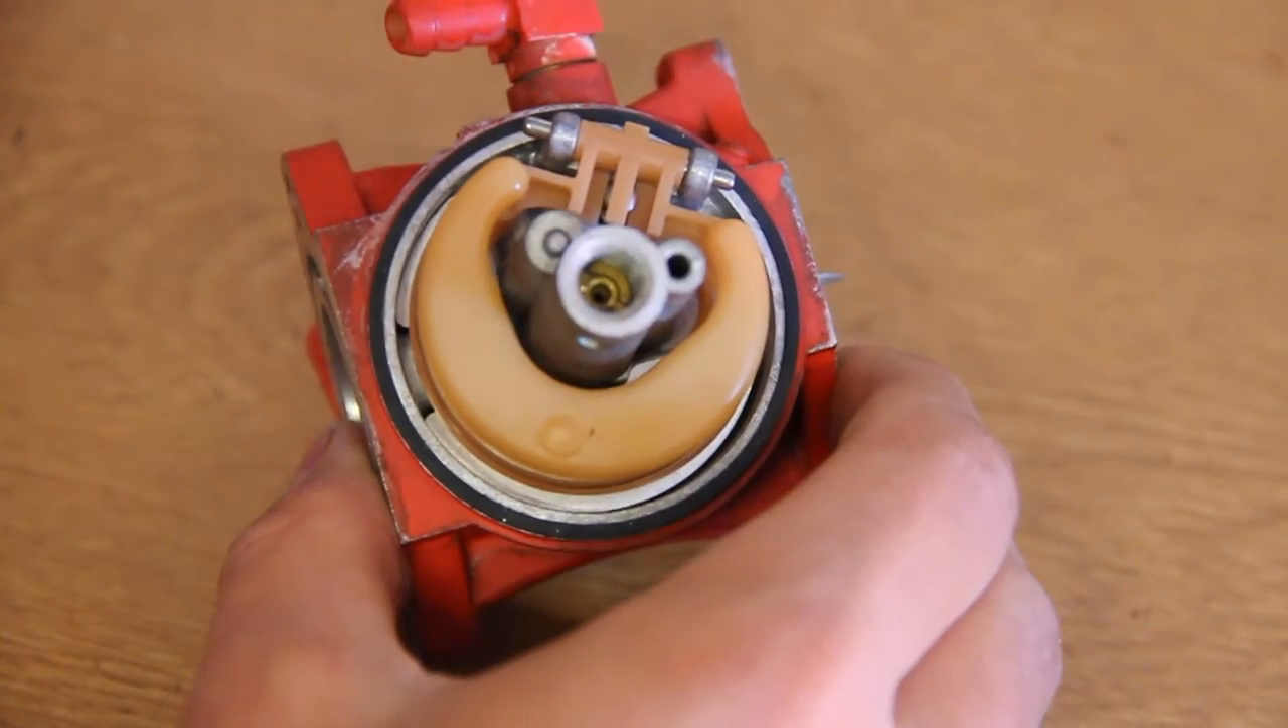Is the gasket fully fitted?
Yes.